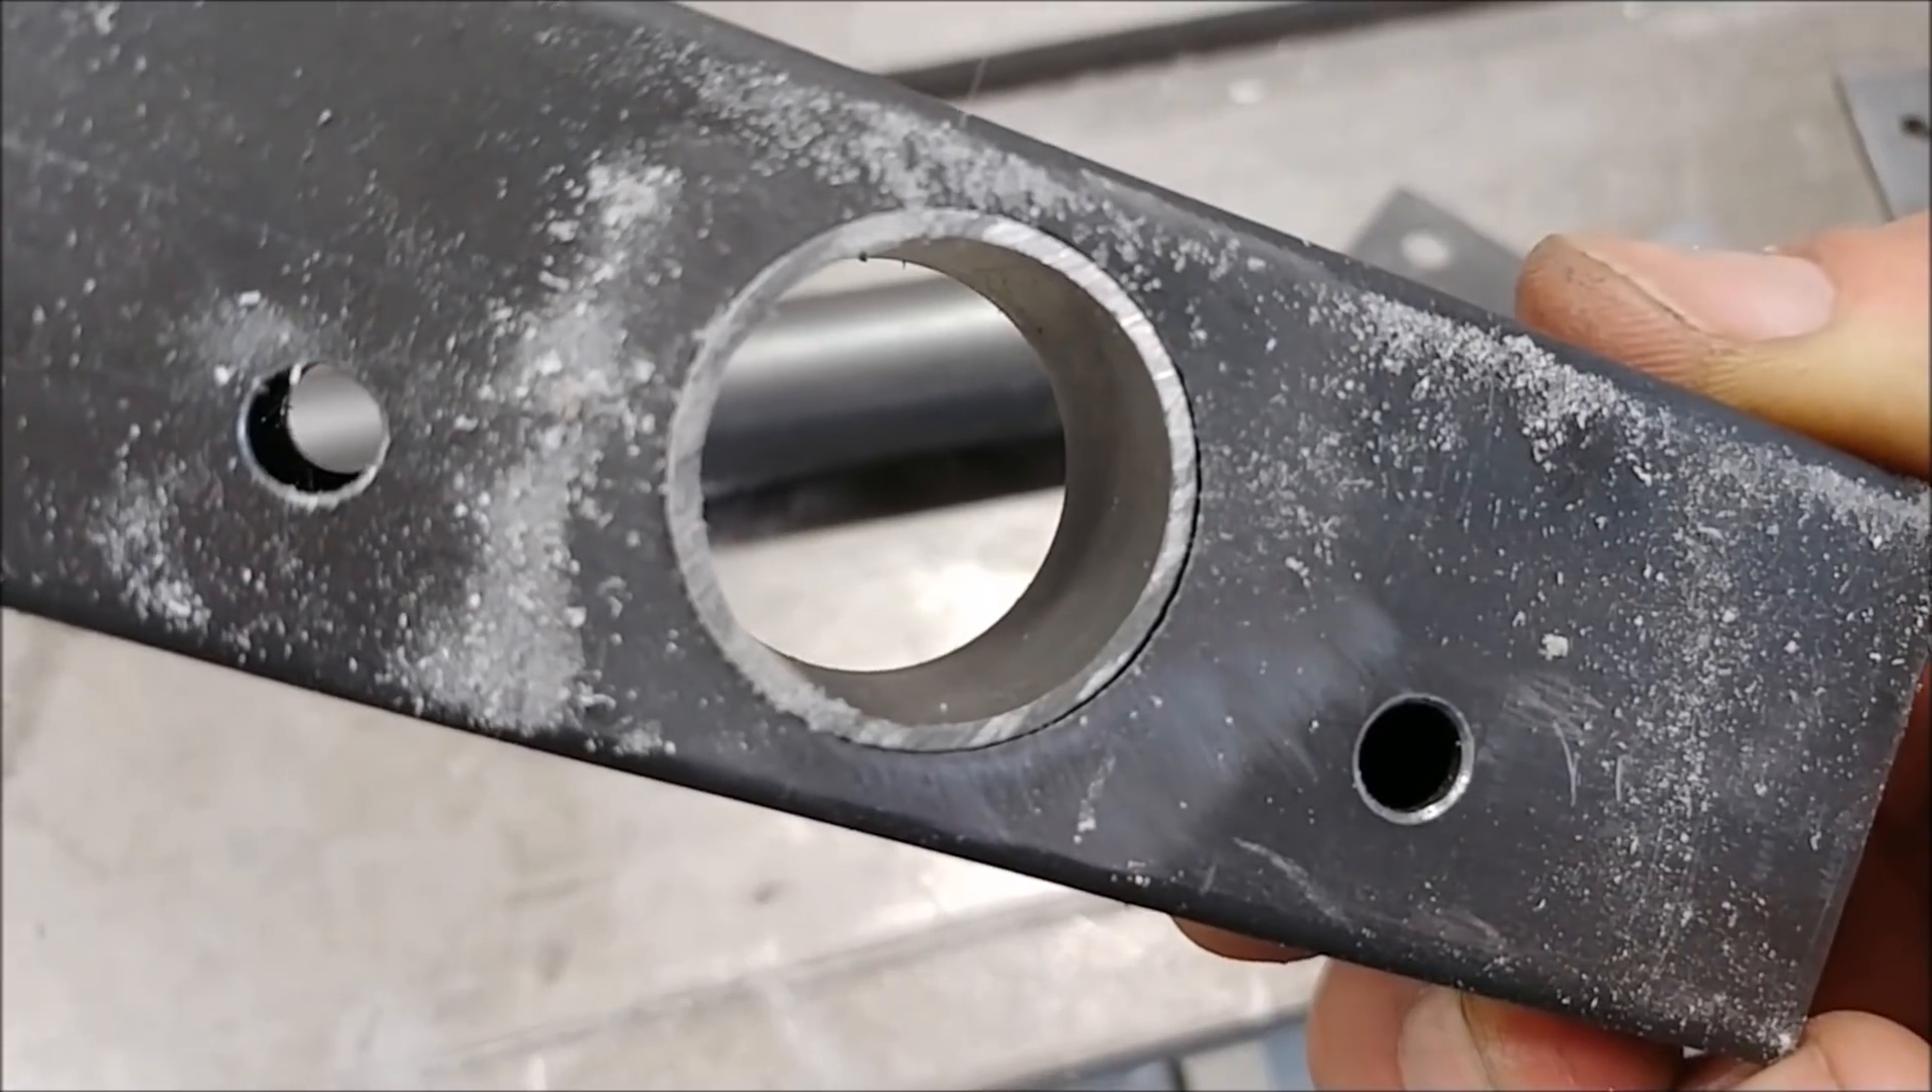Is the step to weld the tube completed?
No.